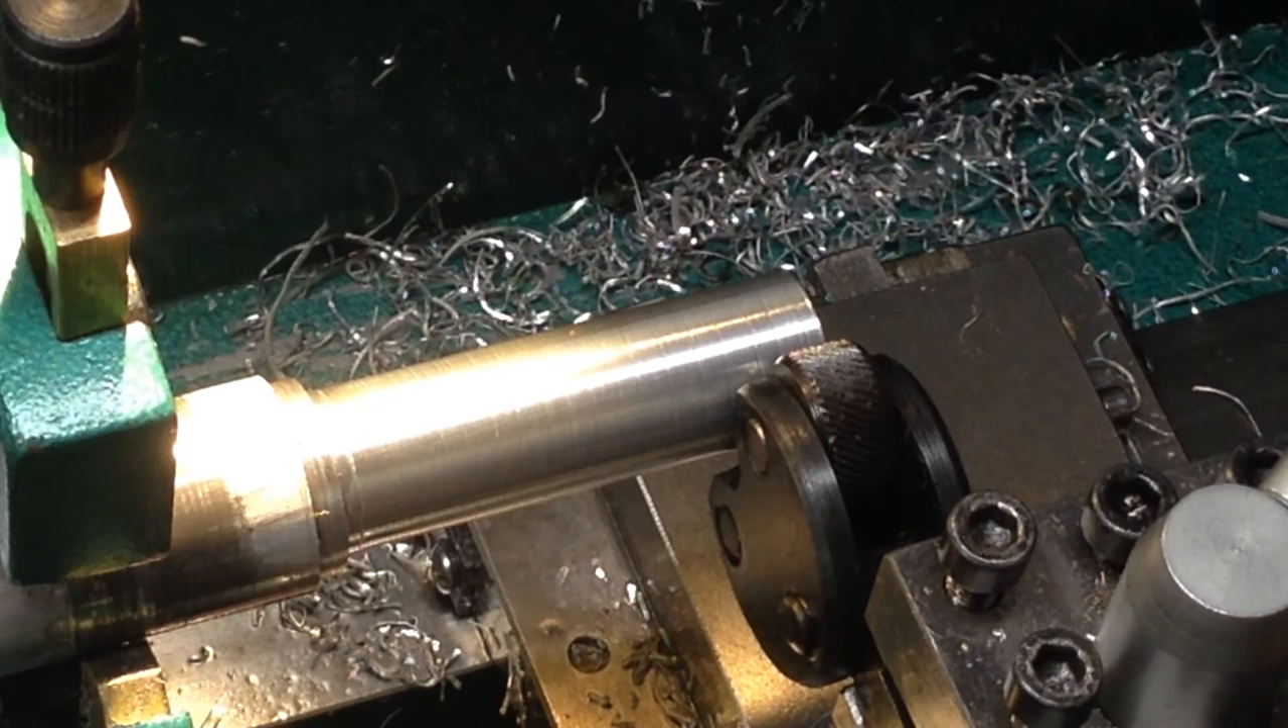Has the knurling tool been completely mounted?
Yes.